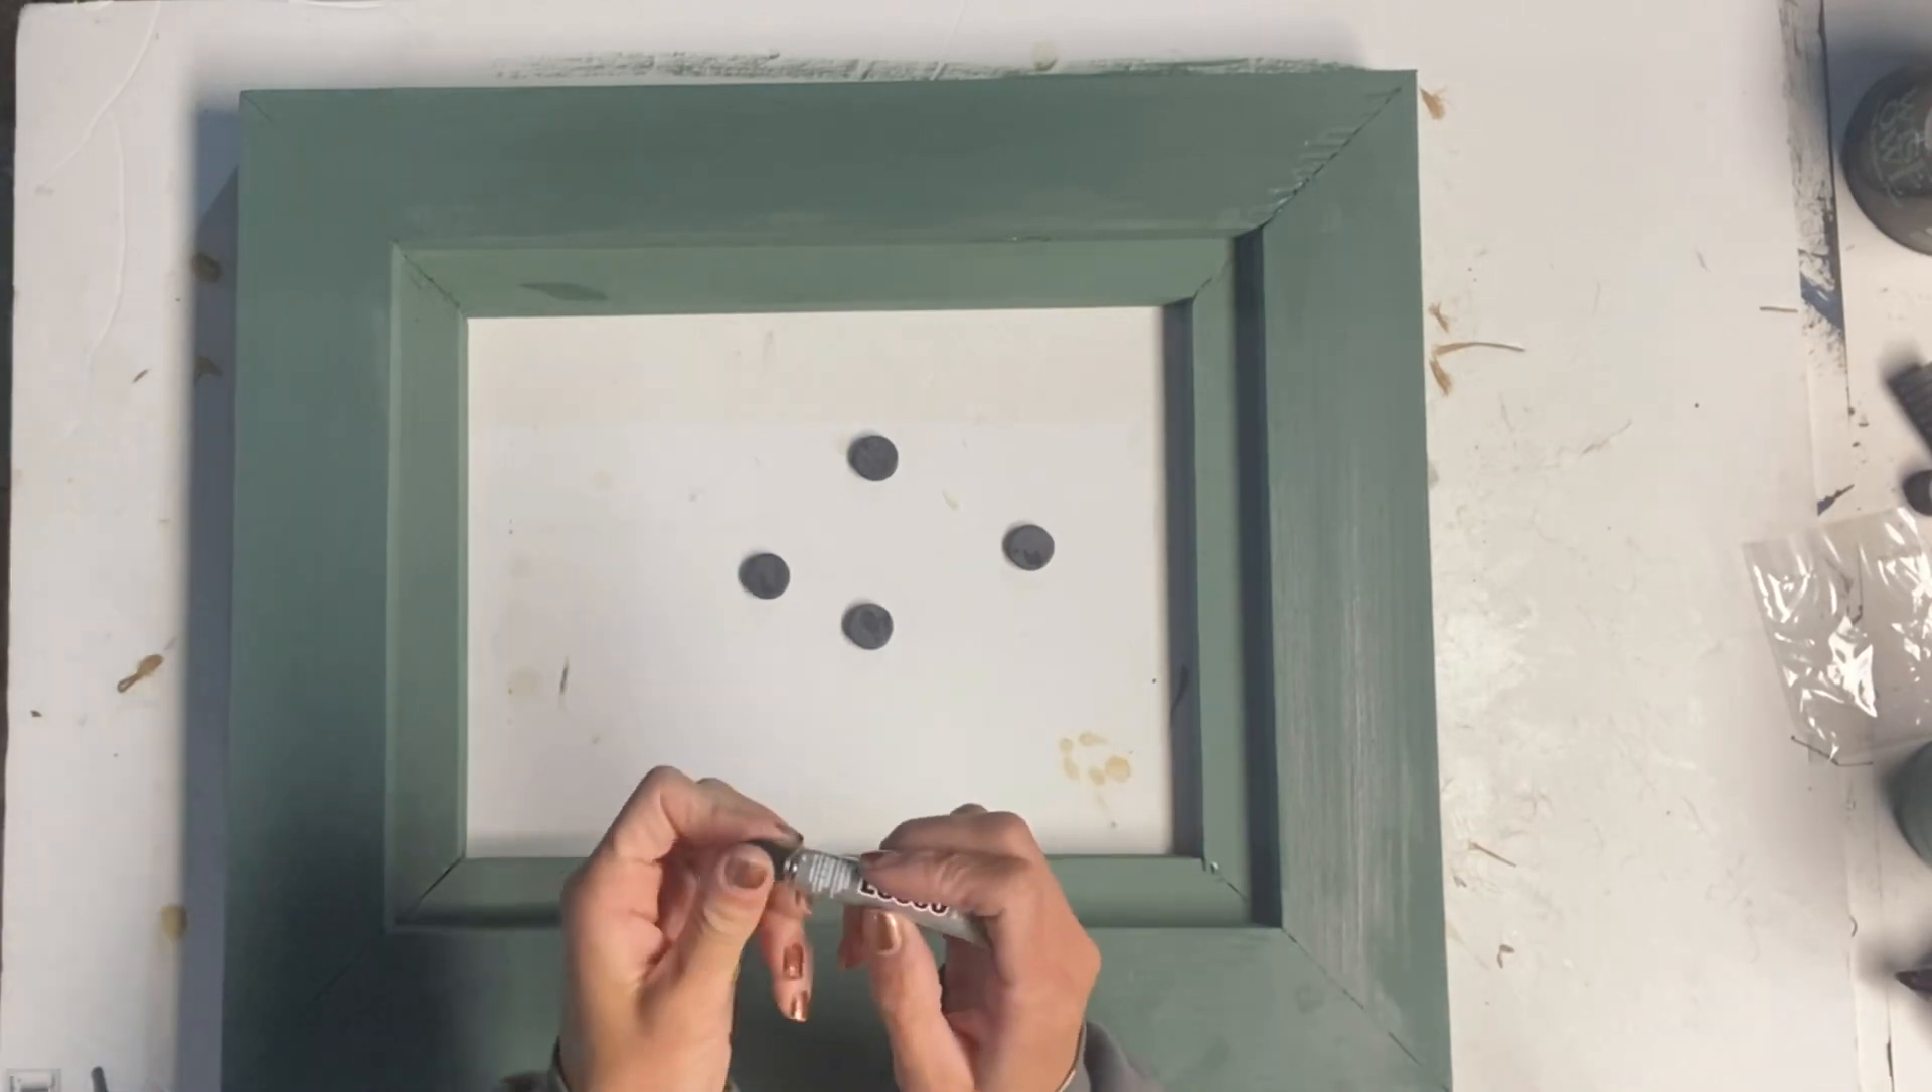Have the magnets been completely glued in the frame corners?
No.